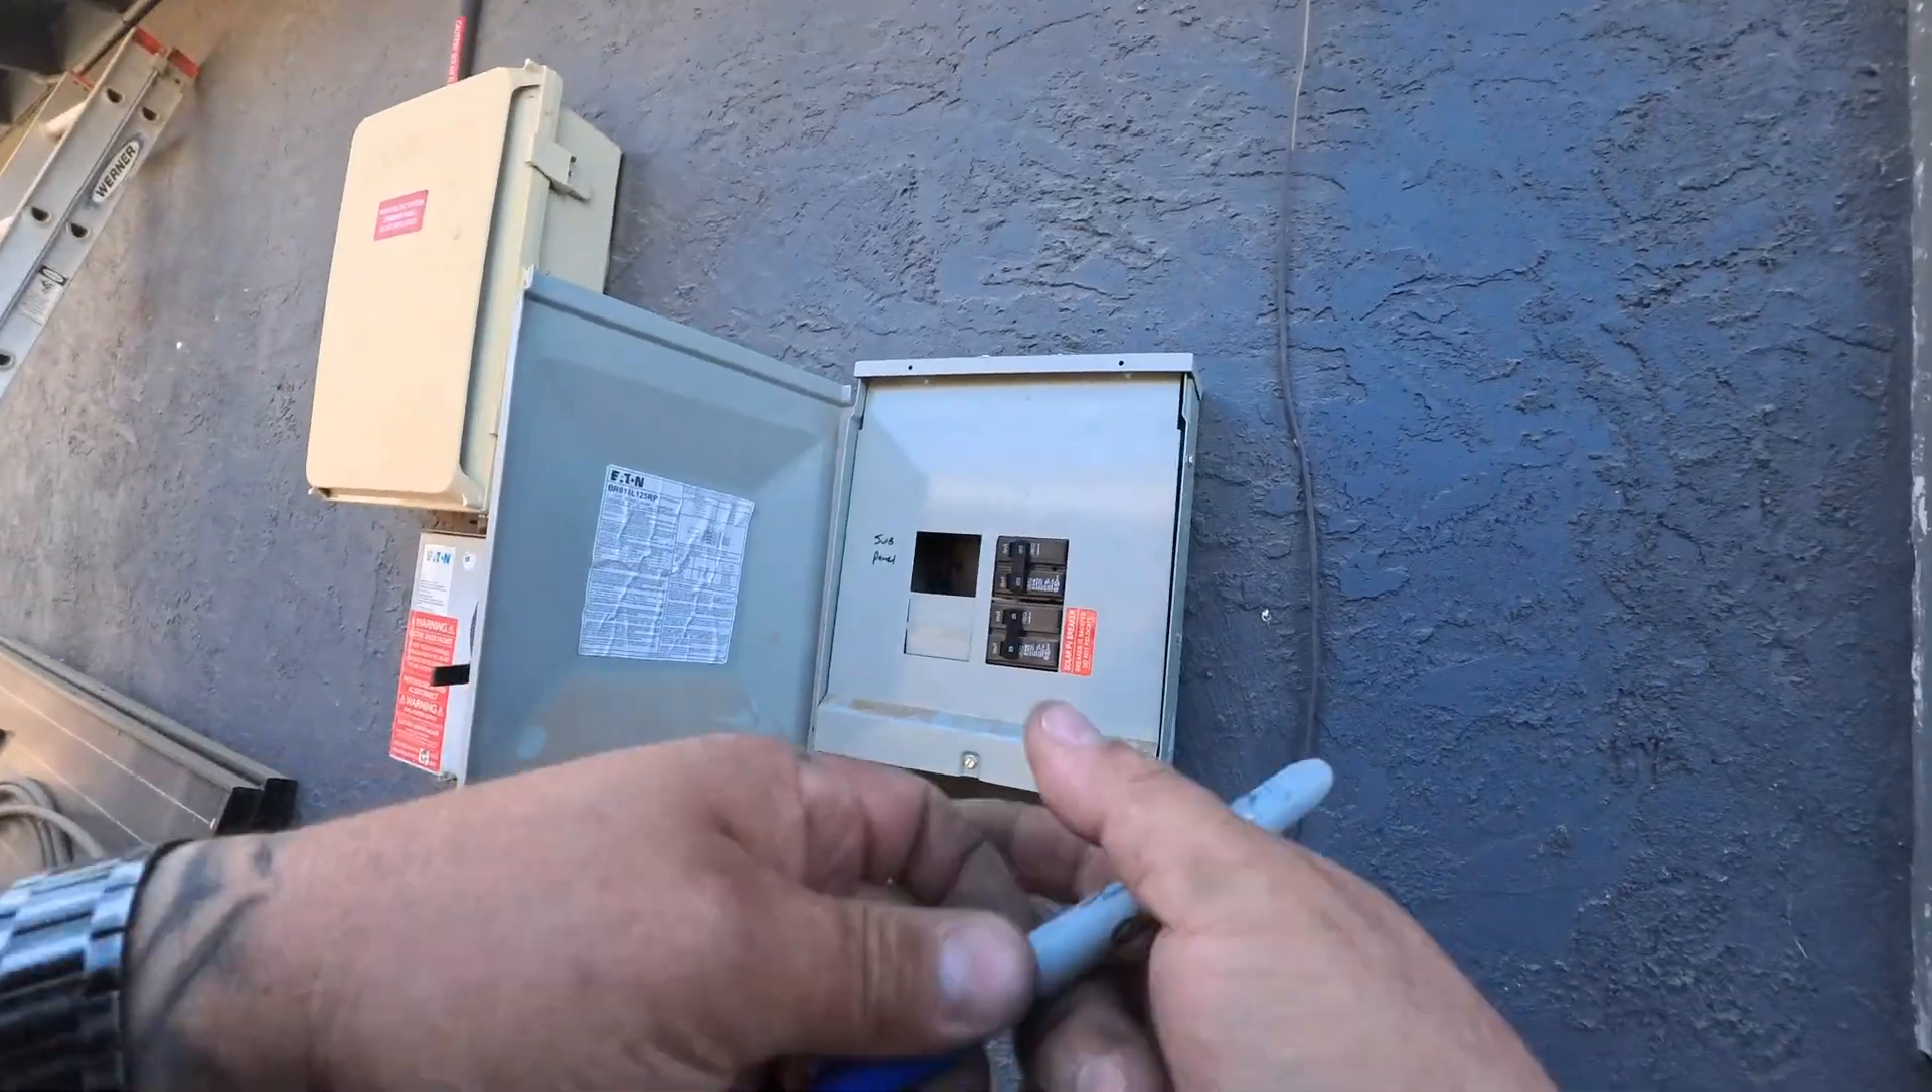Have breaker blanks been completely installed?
No.